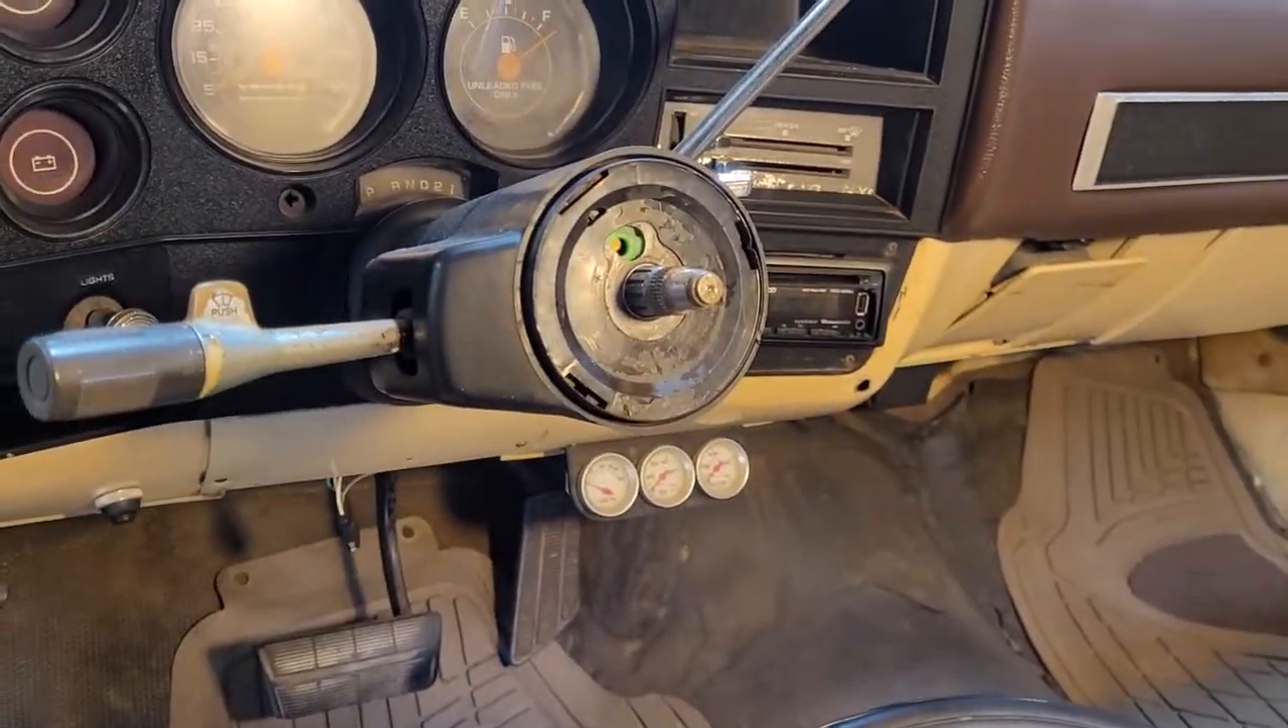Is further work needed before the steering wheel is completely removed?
No.